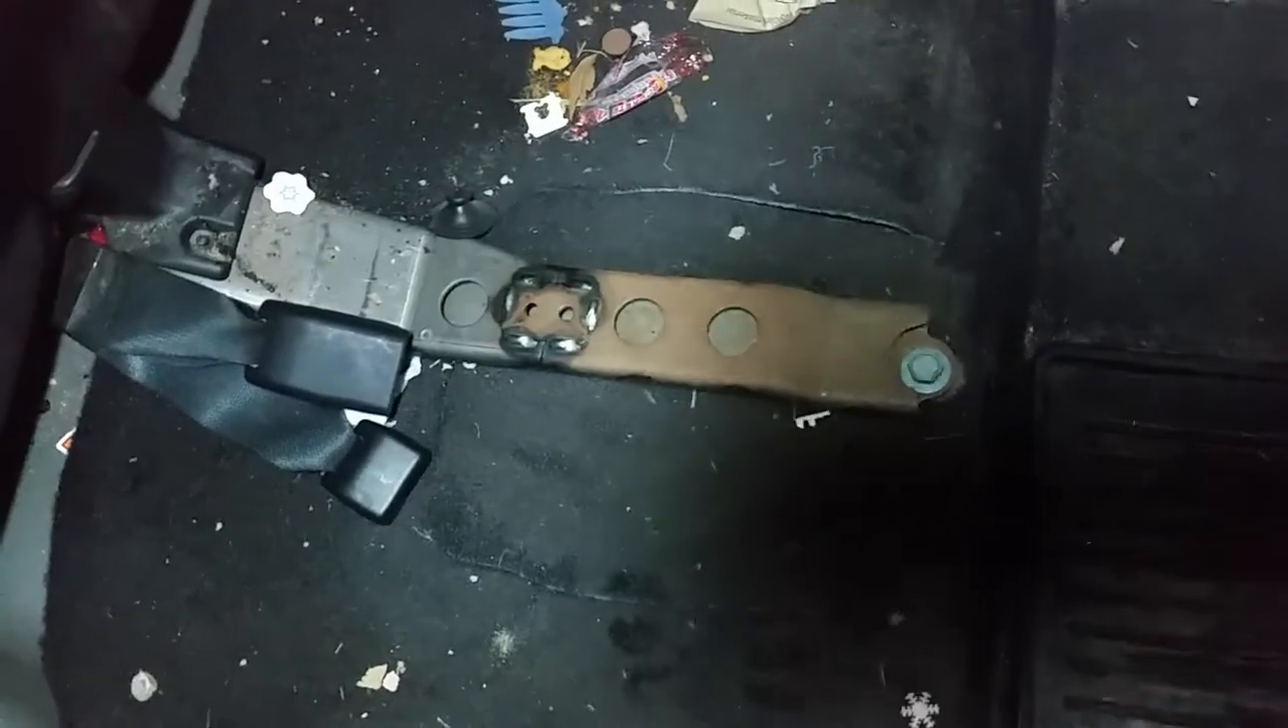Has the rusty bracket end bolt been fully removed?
No.